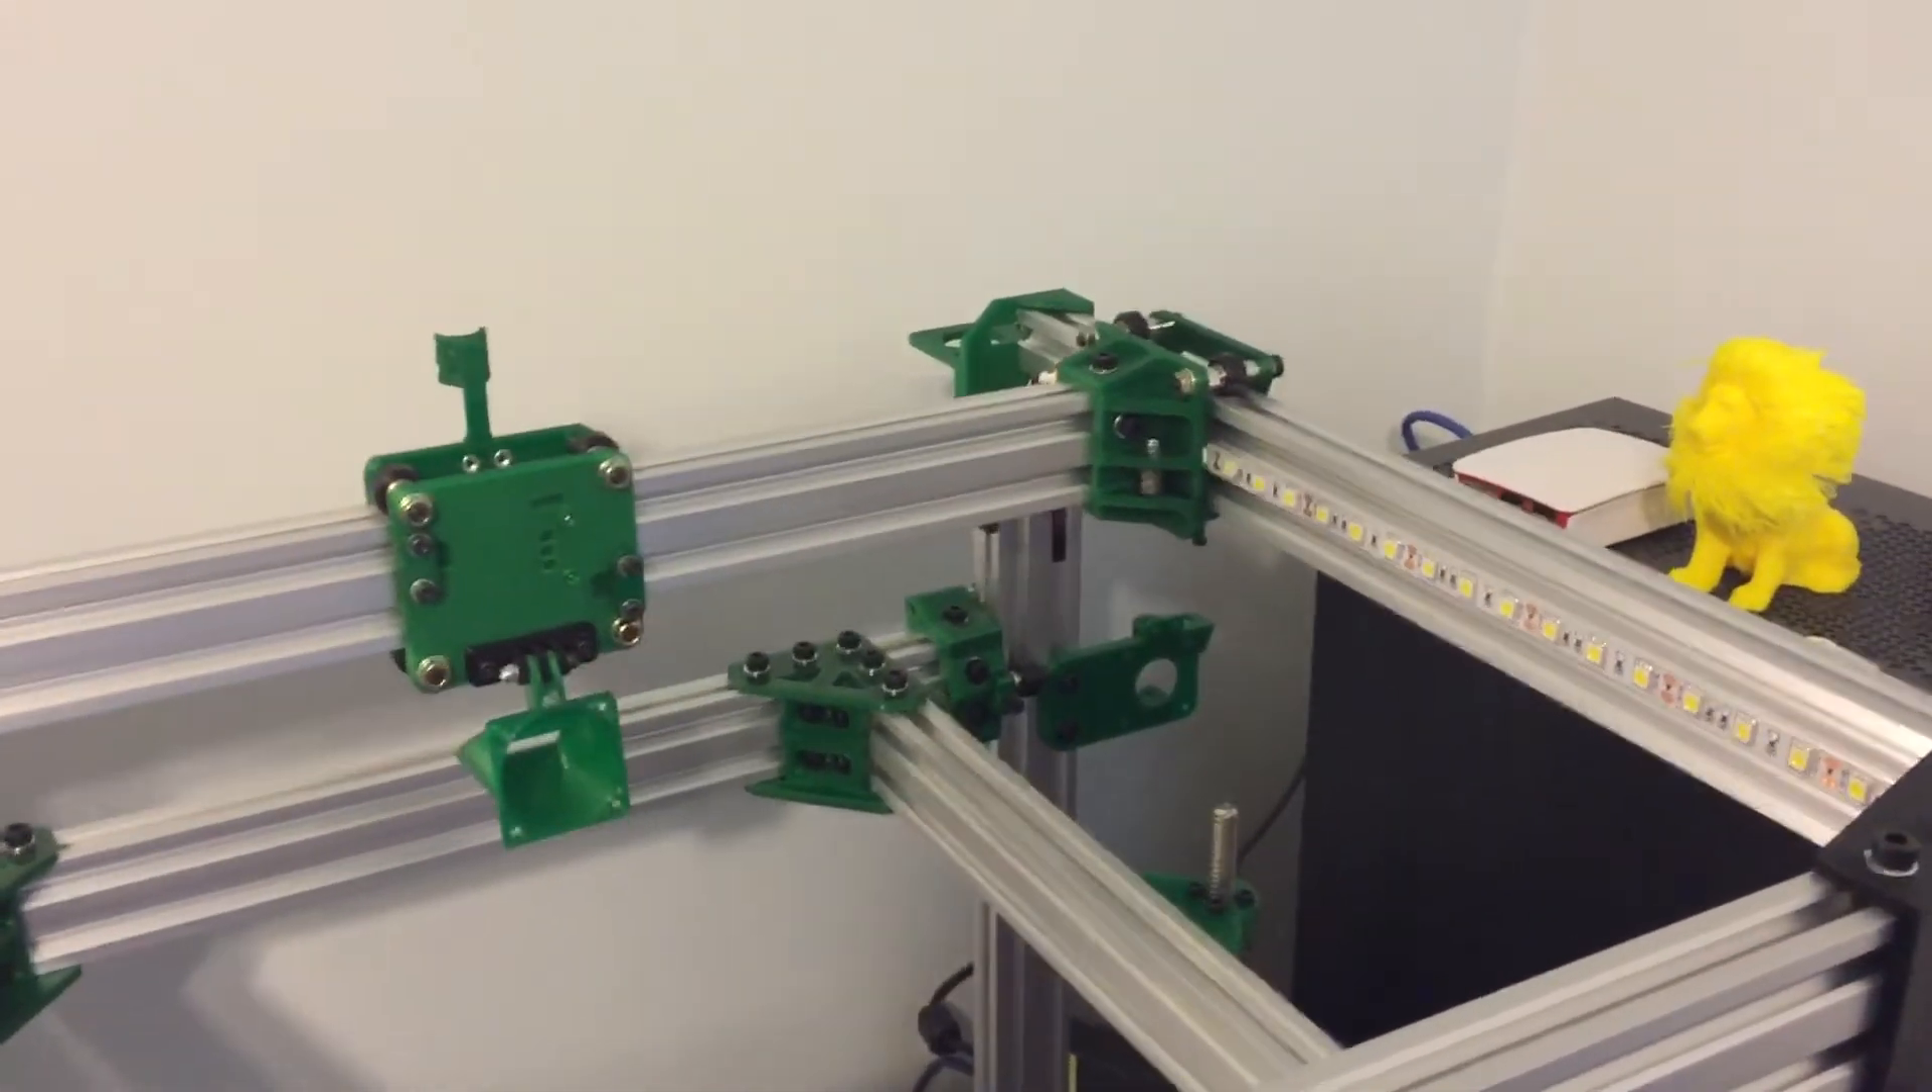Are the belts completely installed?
No.